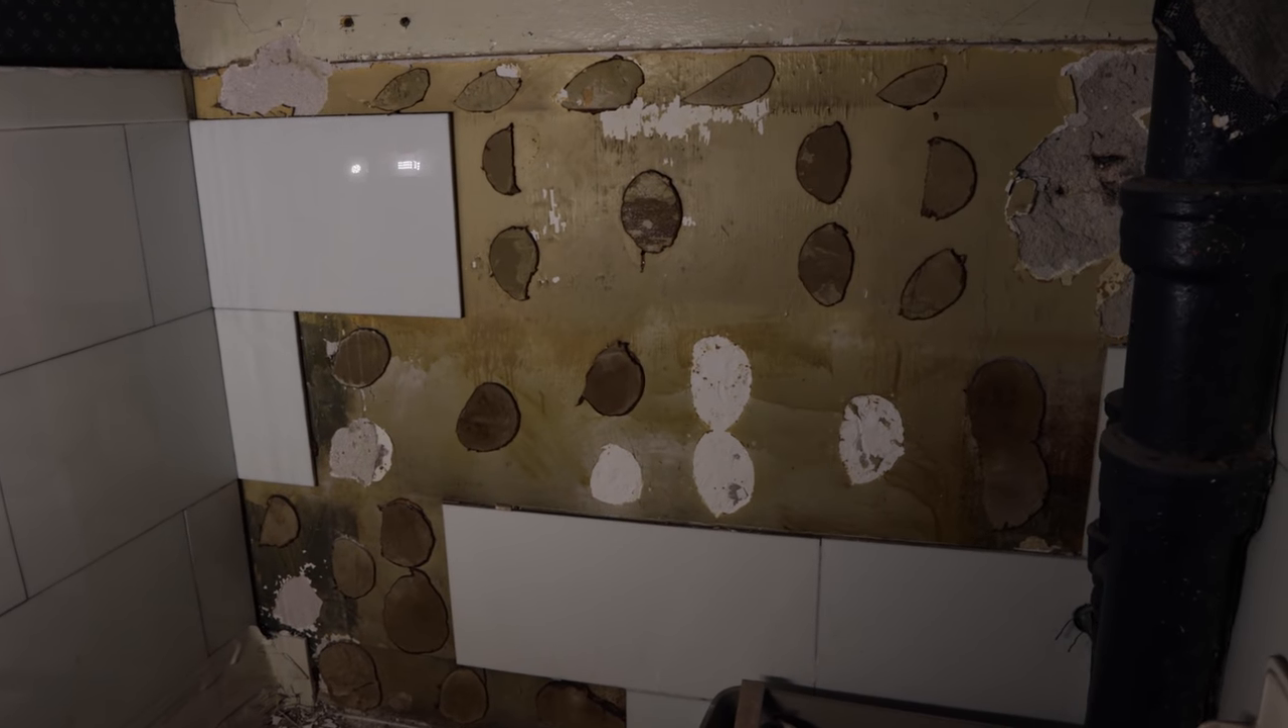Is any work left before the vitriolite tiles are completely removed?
Yes.